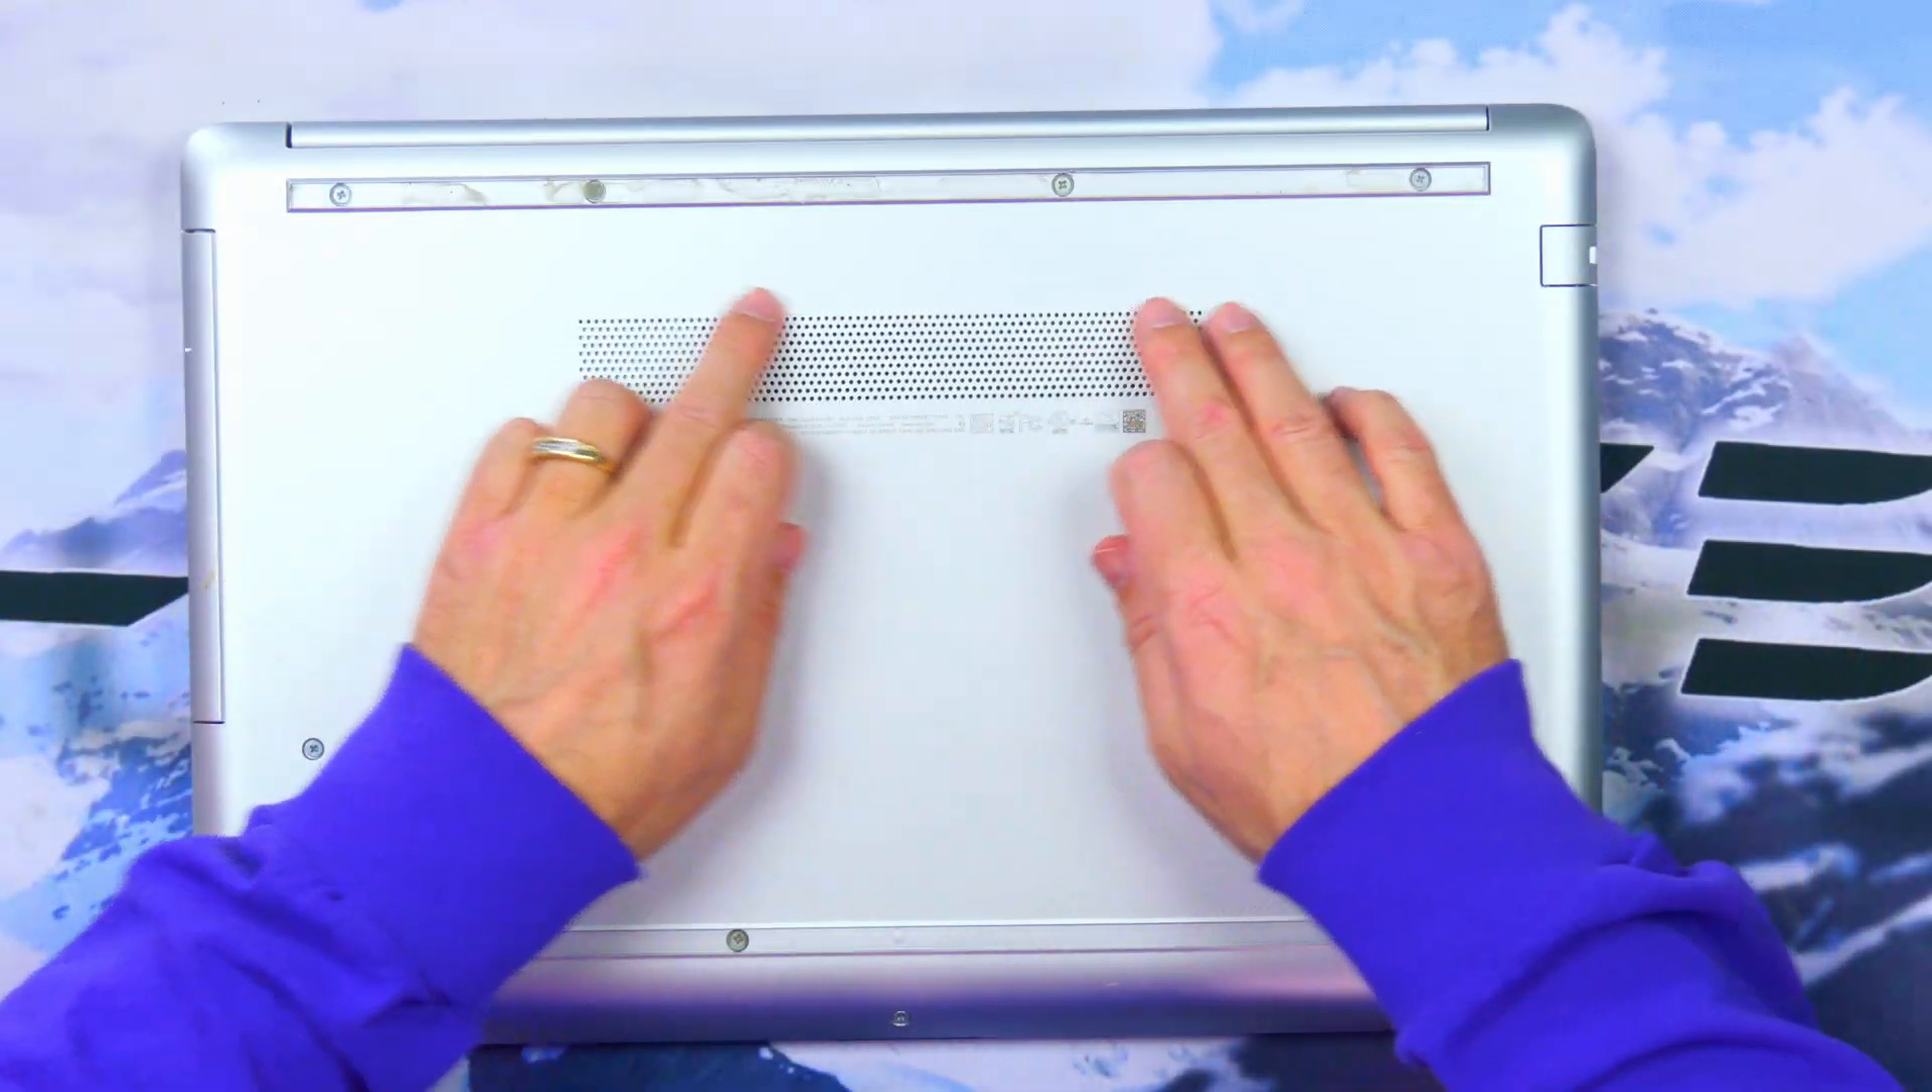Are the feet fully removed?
Yes.